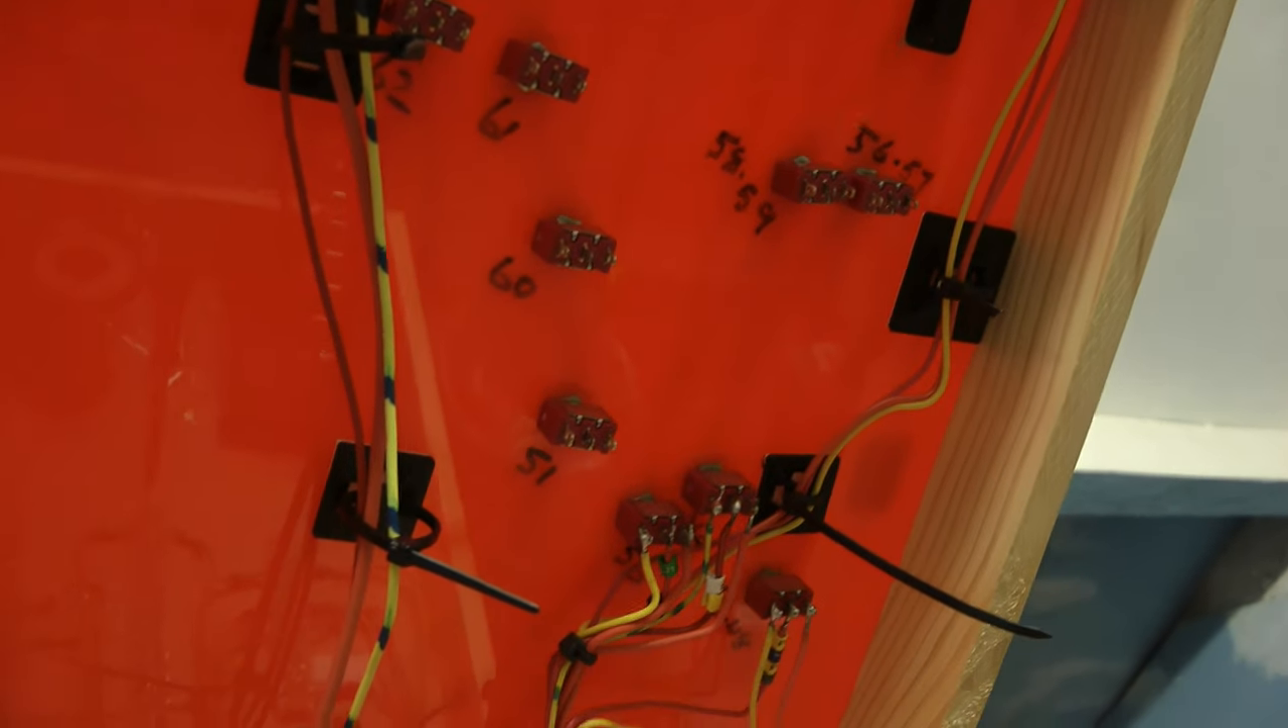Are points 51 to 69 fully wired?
No.